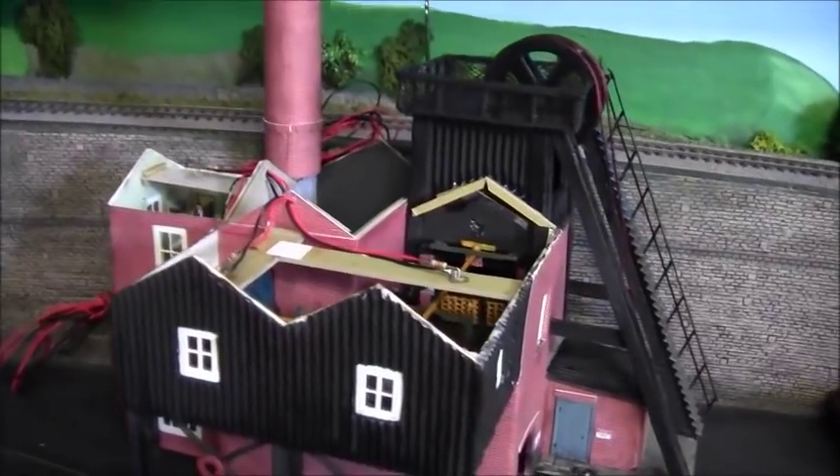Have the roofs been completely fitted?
No.